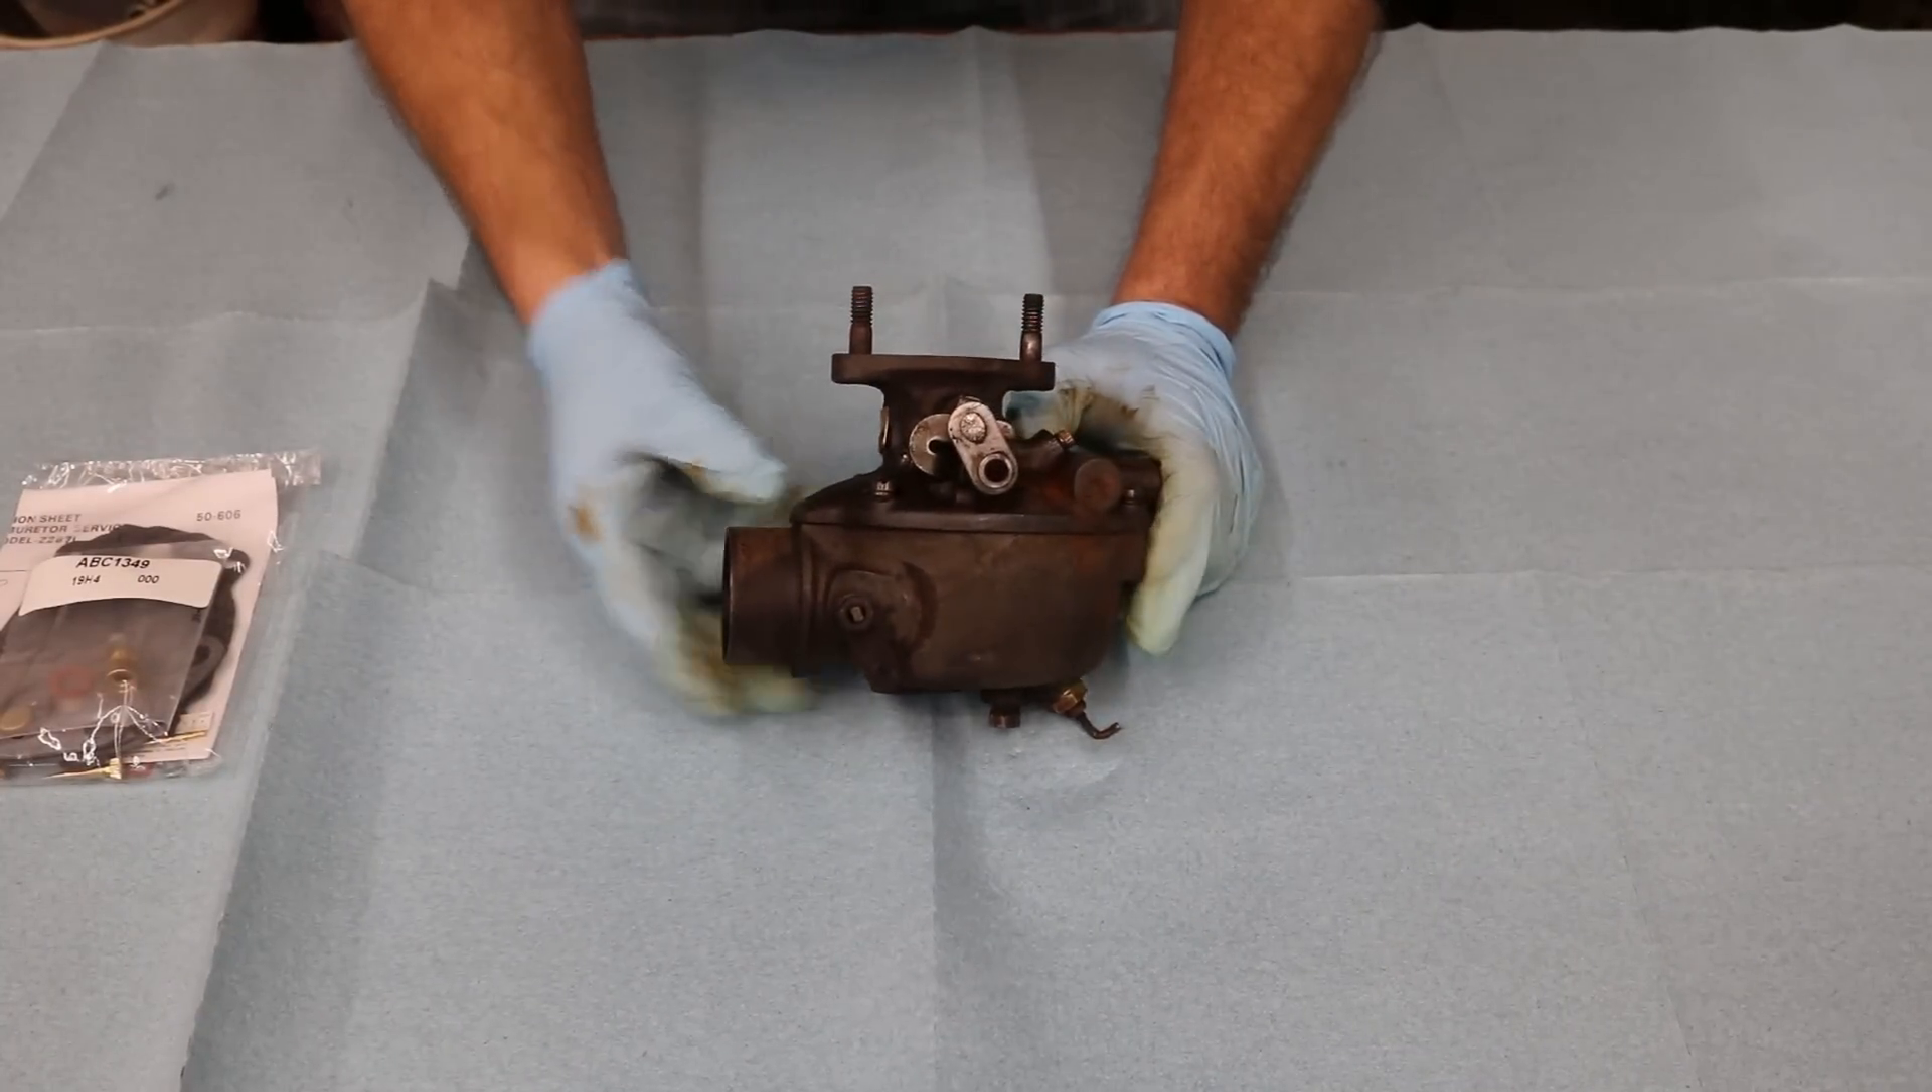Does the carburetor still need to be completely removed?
No.